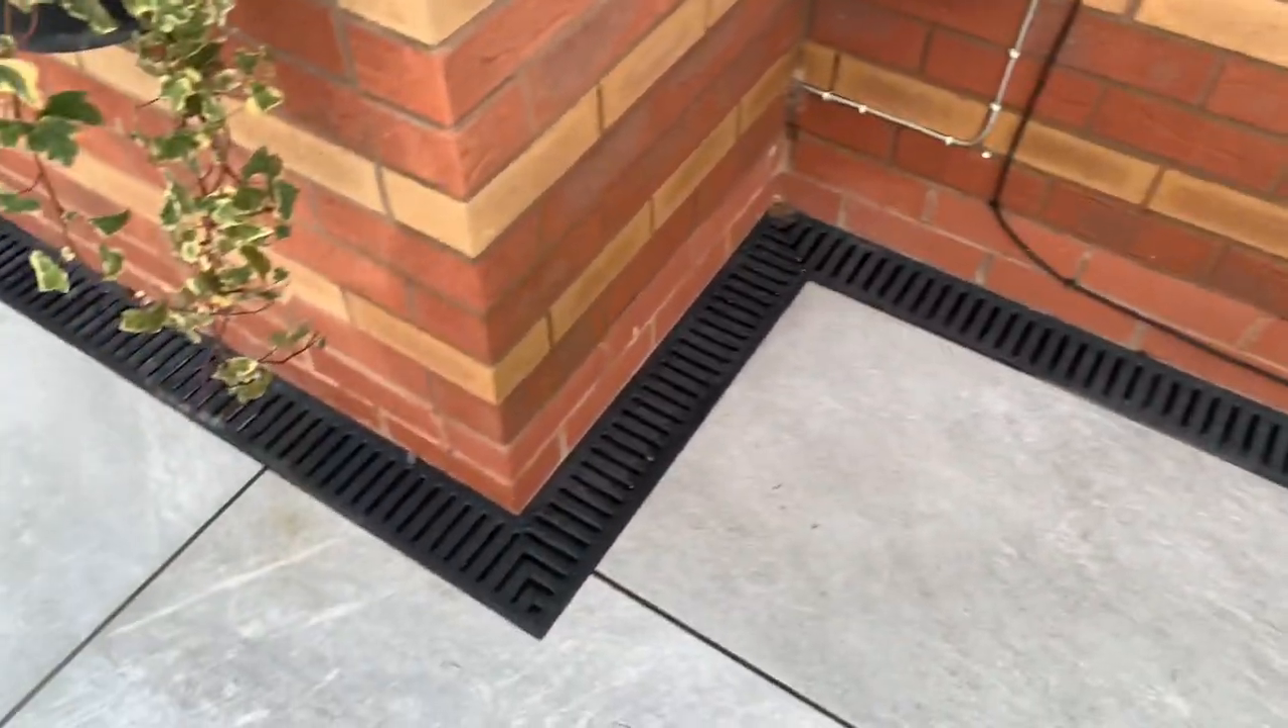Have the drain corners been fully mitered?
Yes.